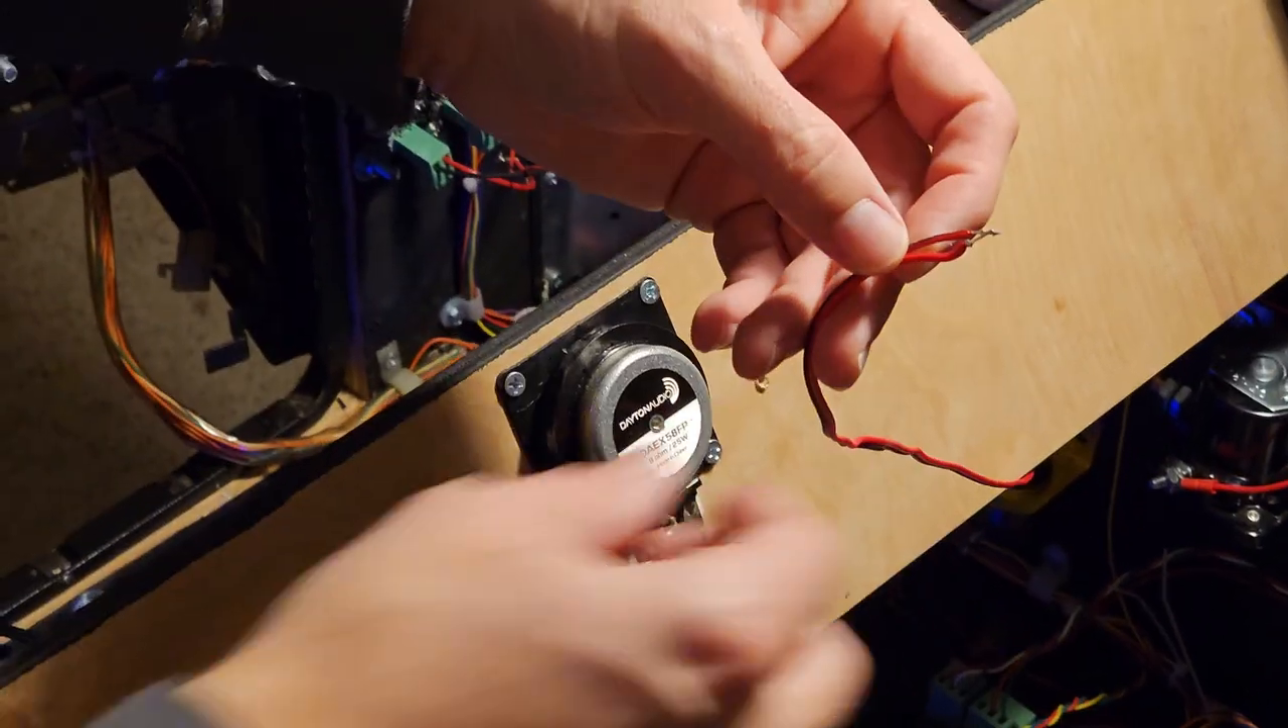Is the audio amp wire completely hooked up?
No.